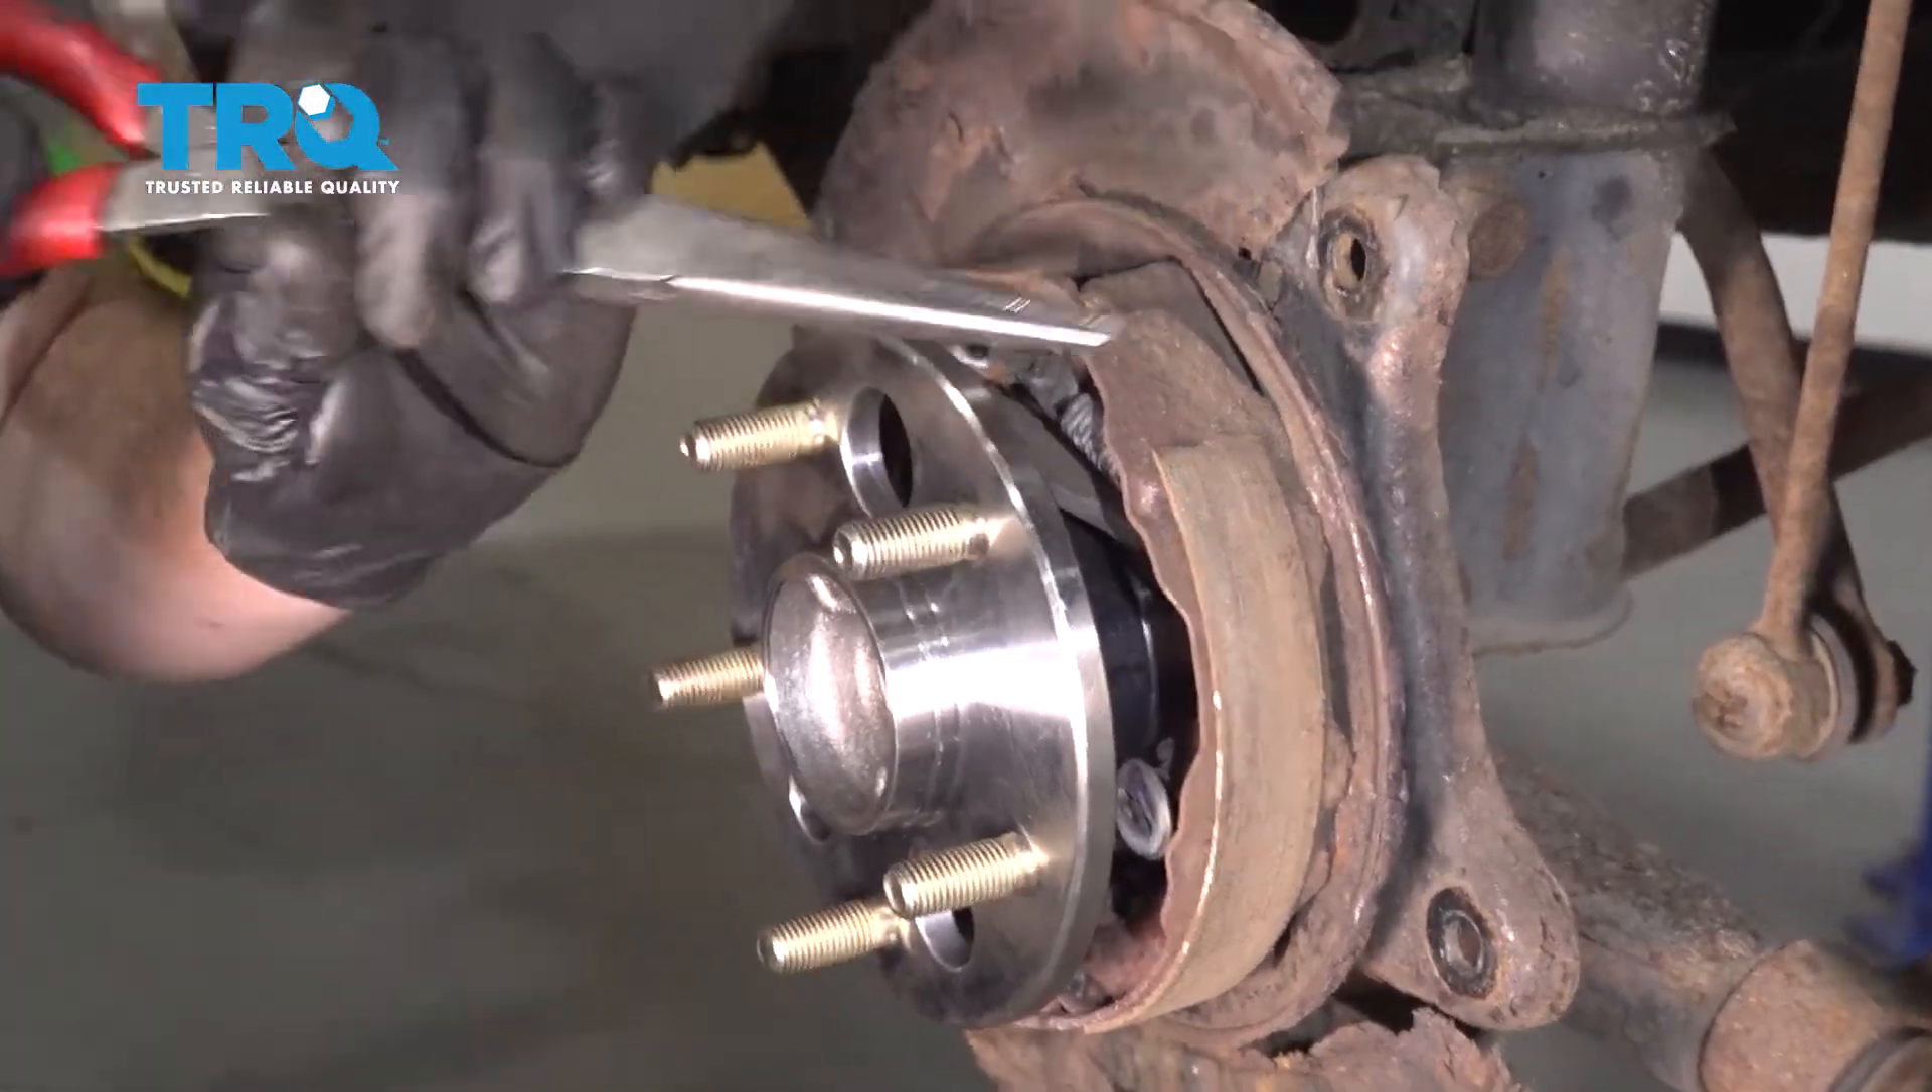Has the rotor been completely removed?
Yes.